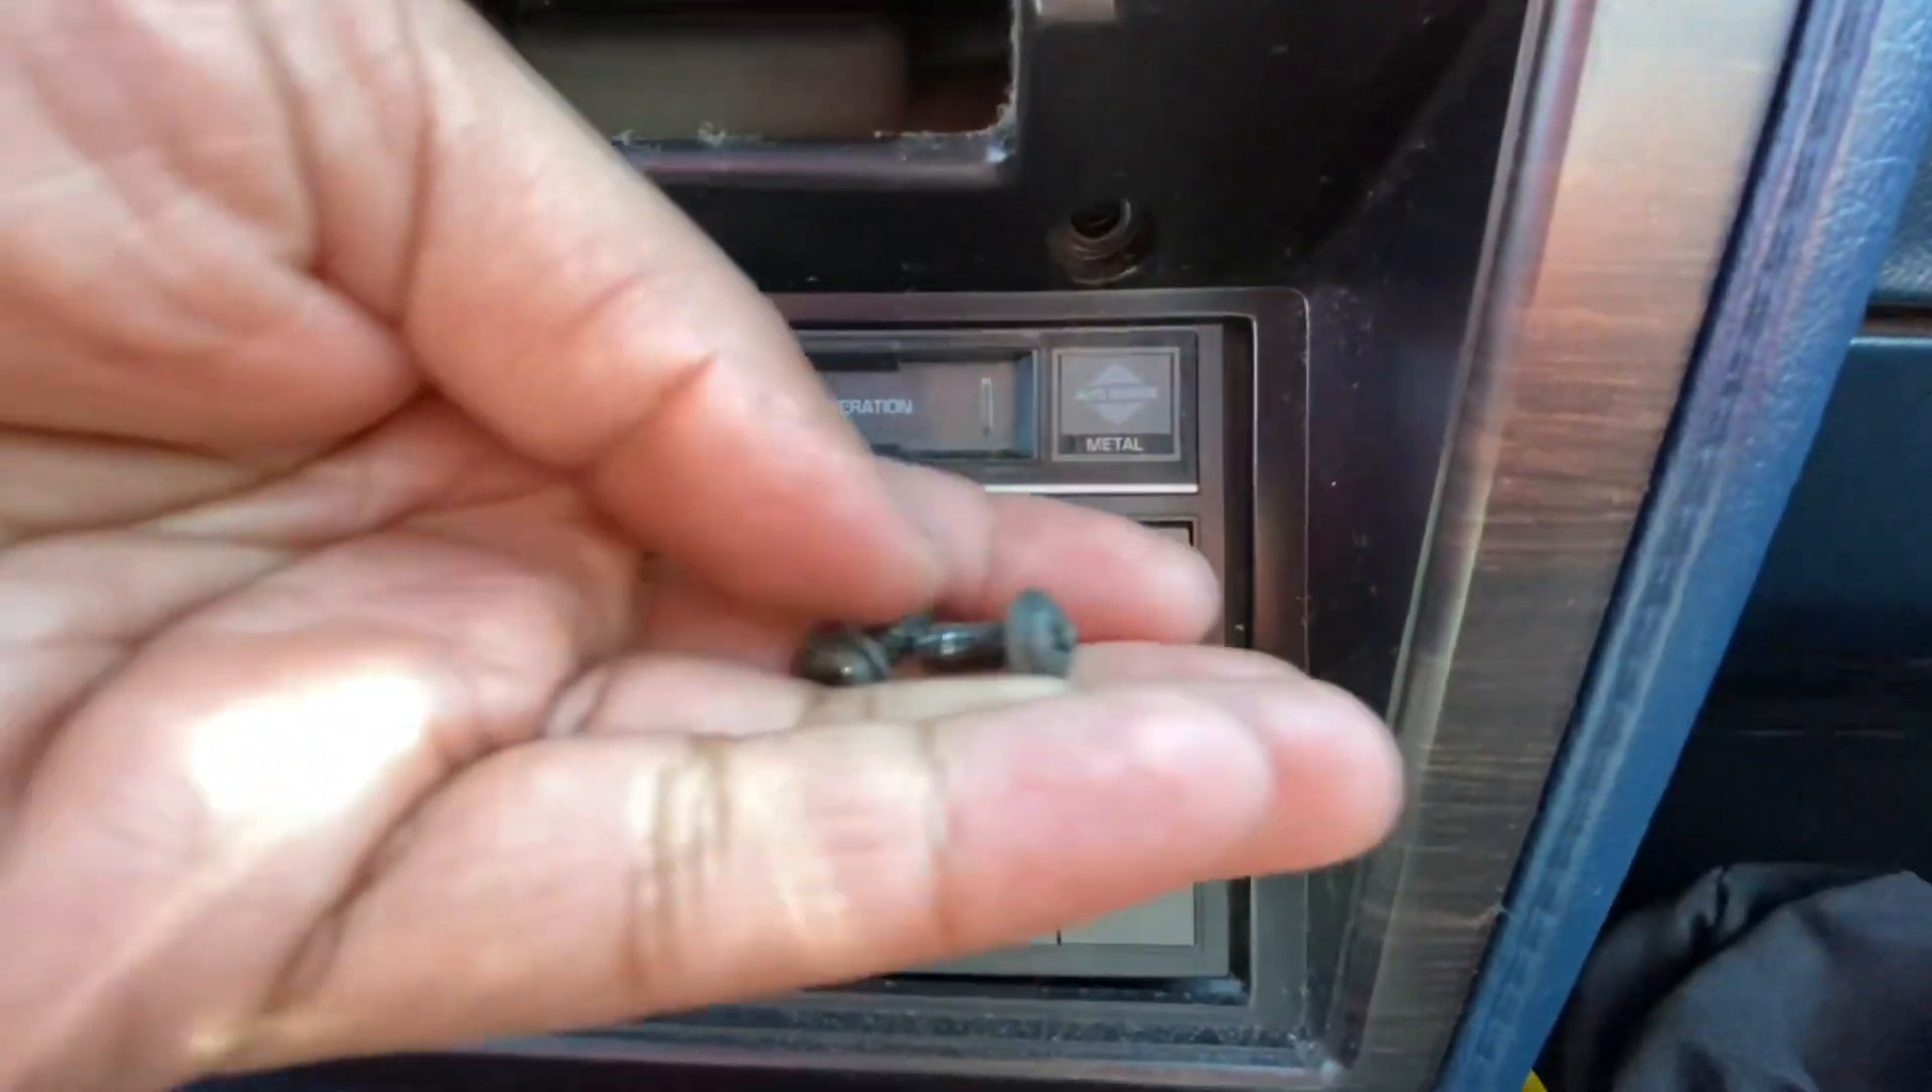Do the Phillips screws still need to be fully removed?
No.